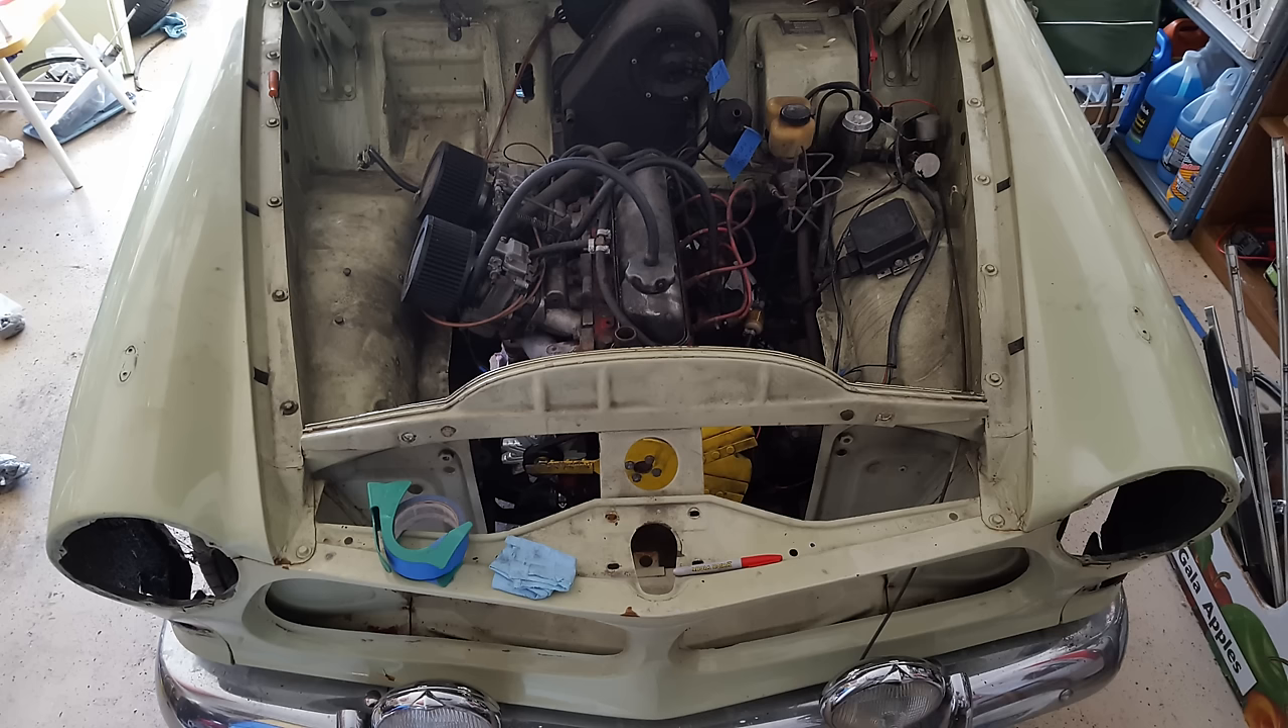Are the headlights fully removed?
Yes.